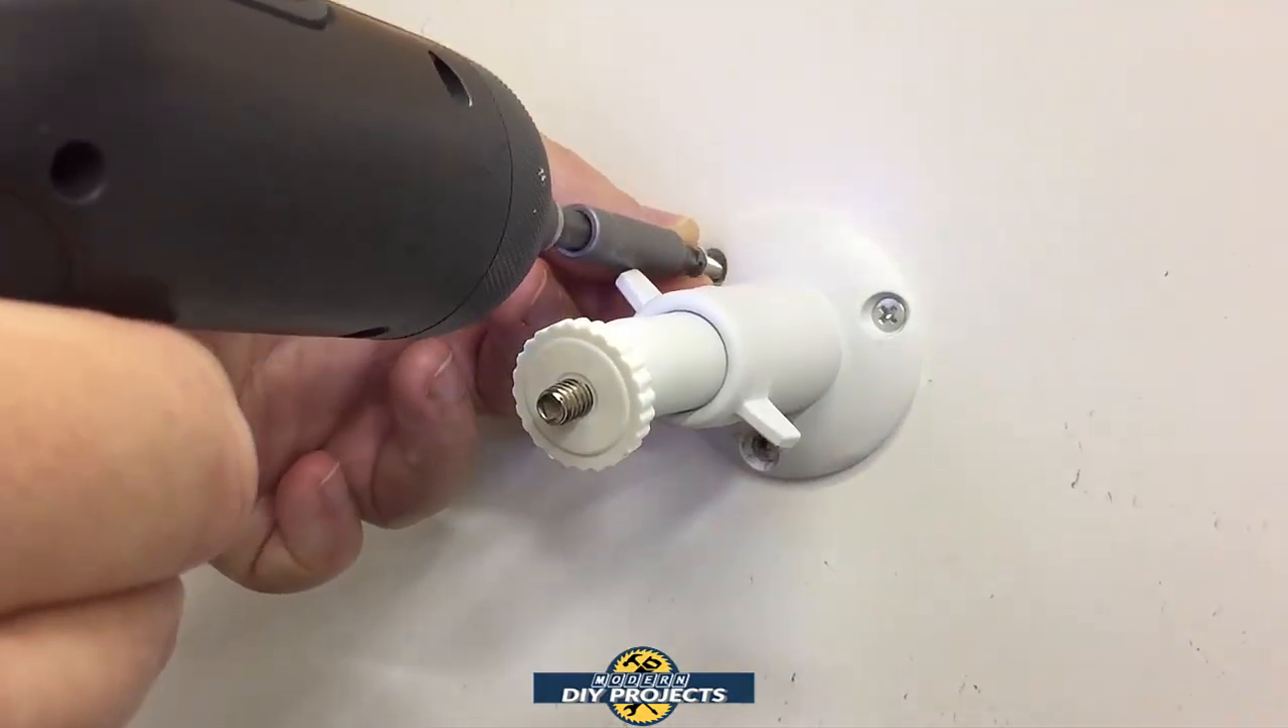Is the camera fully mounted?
No.